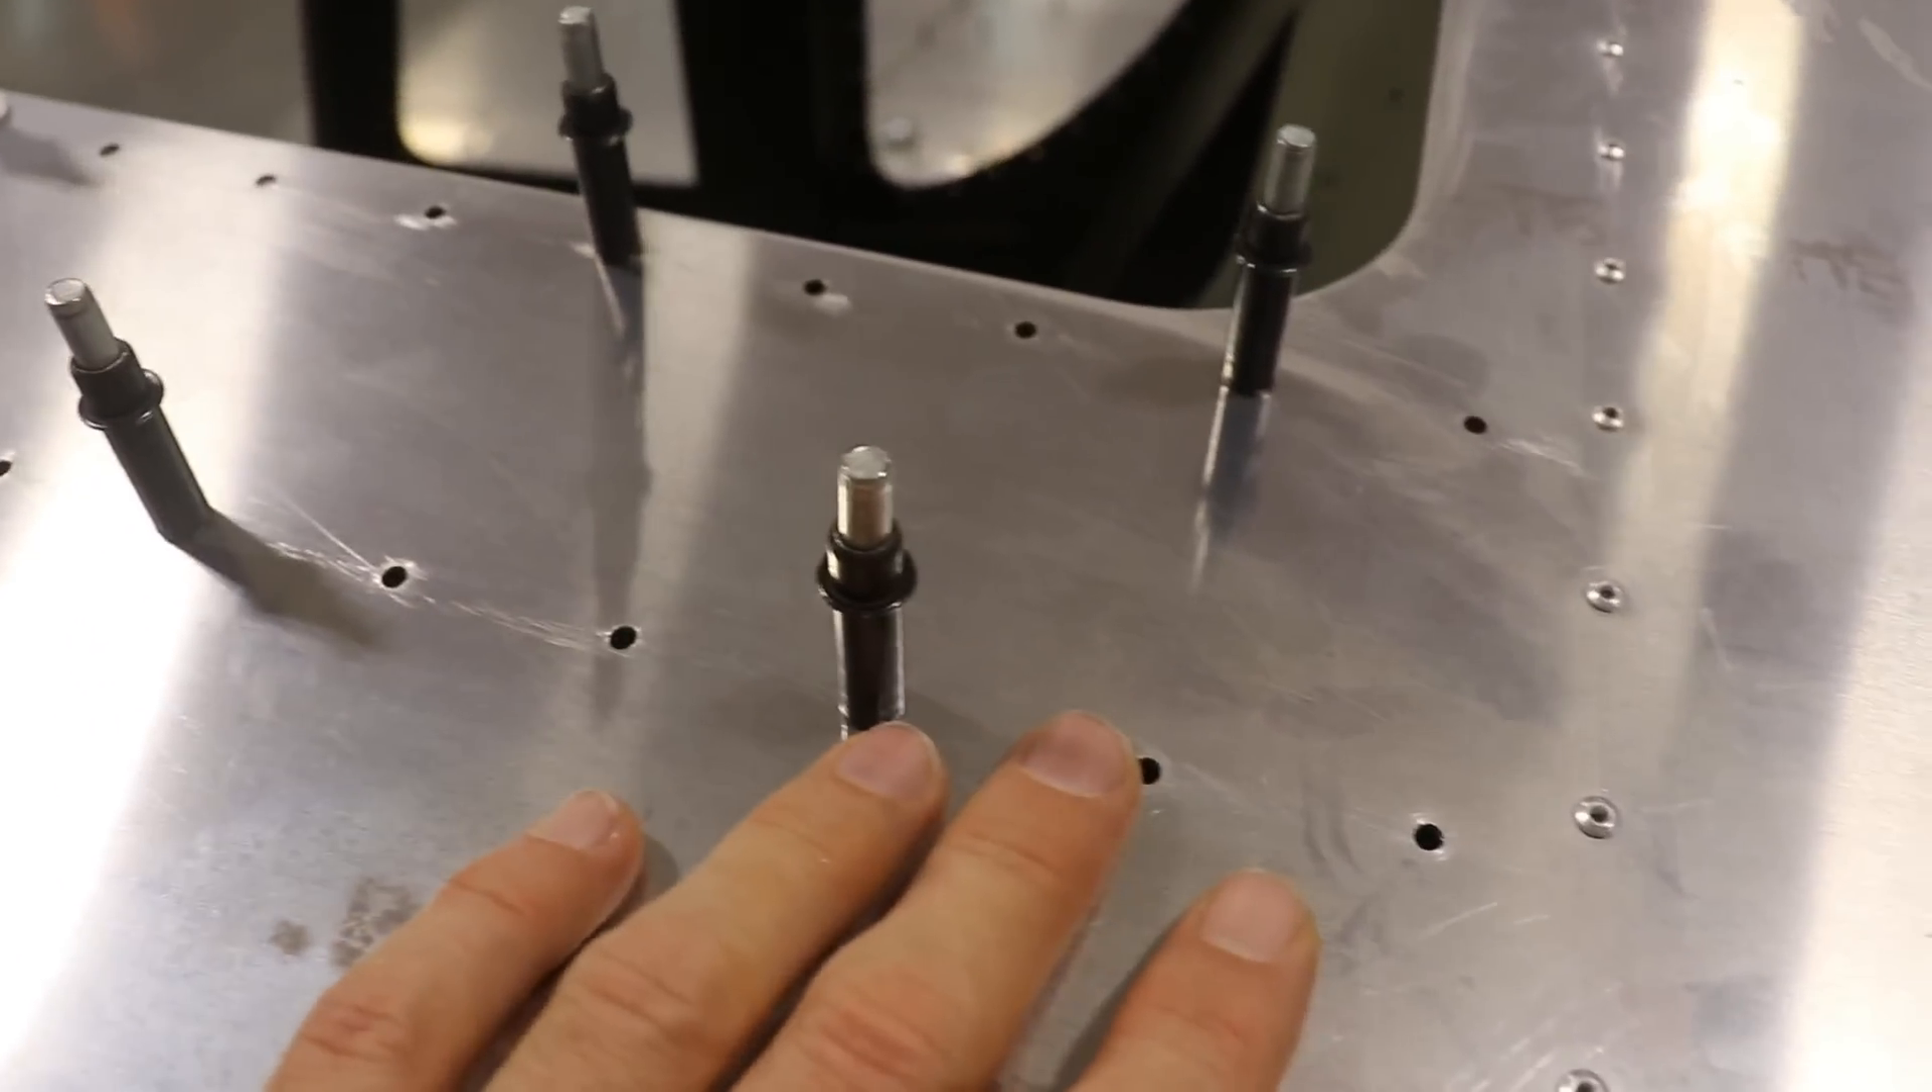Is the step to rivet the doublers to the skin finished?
No.